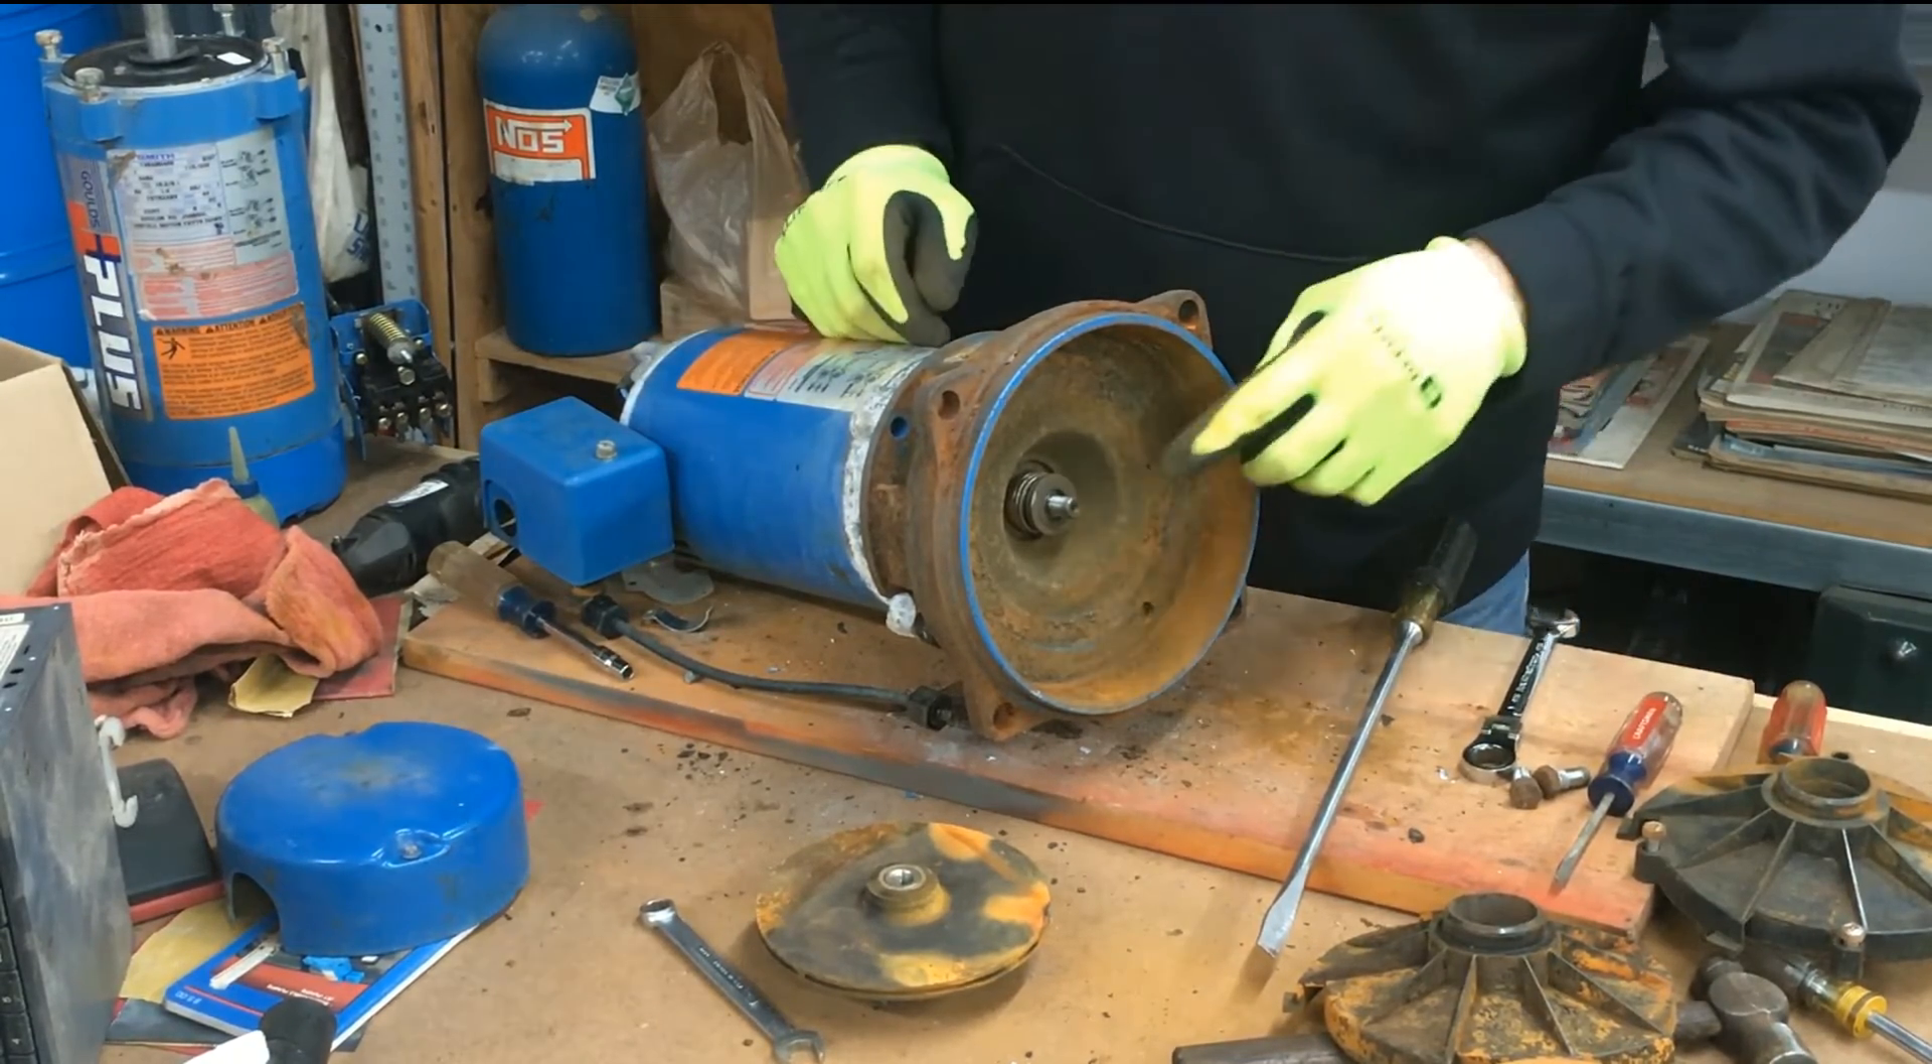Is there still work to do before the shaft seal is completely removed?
Yes.